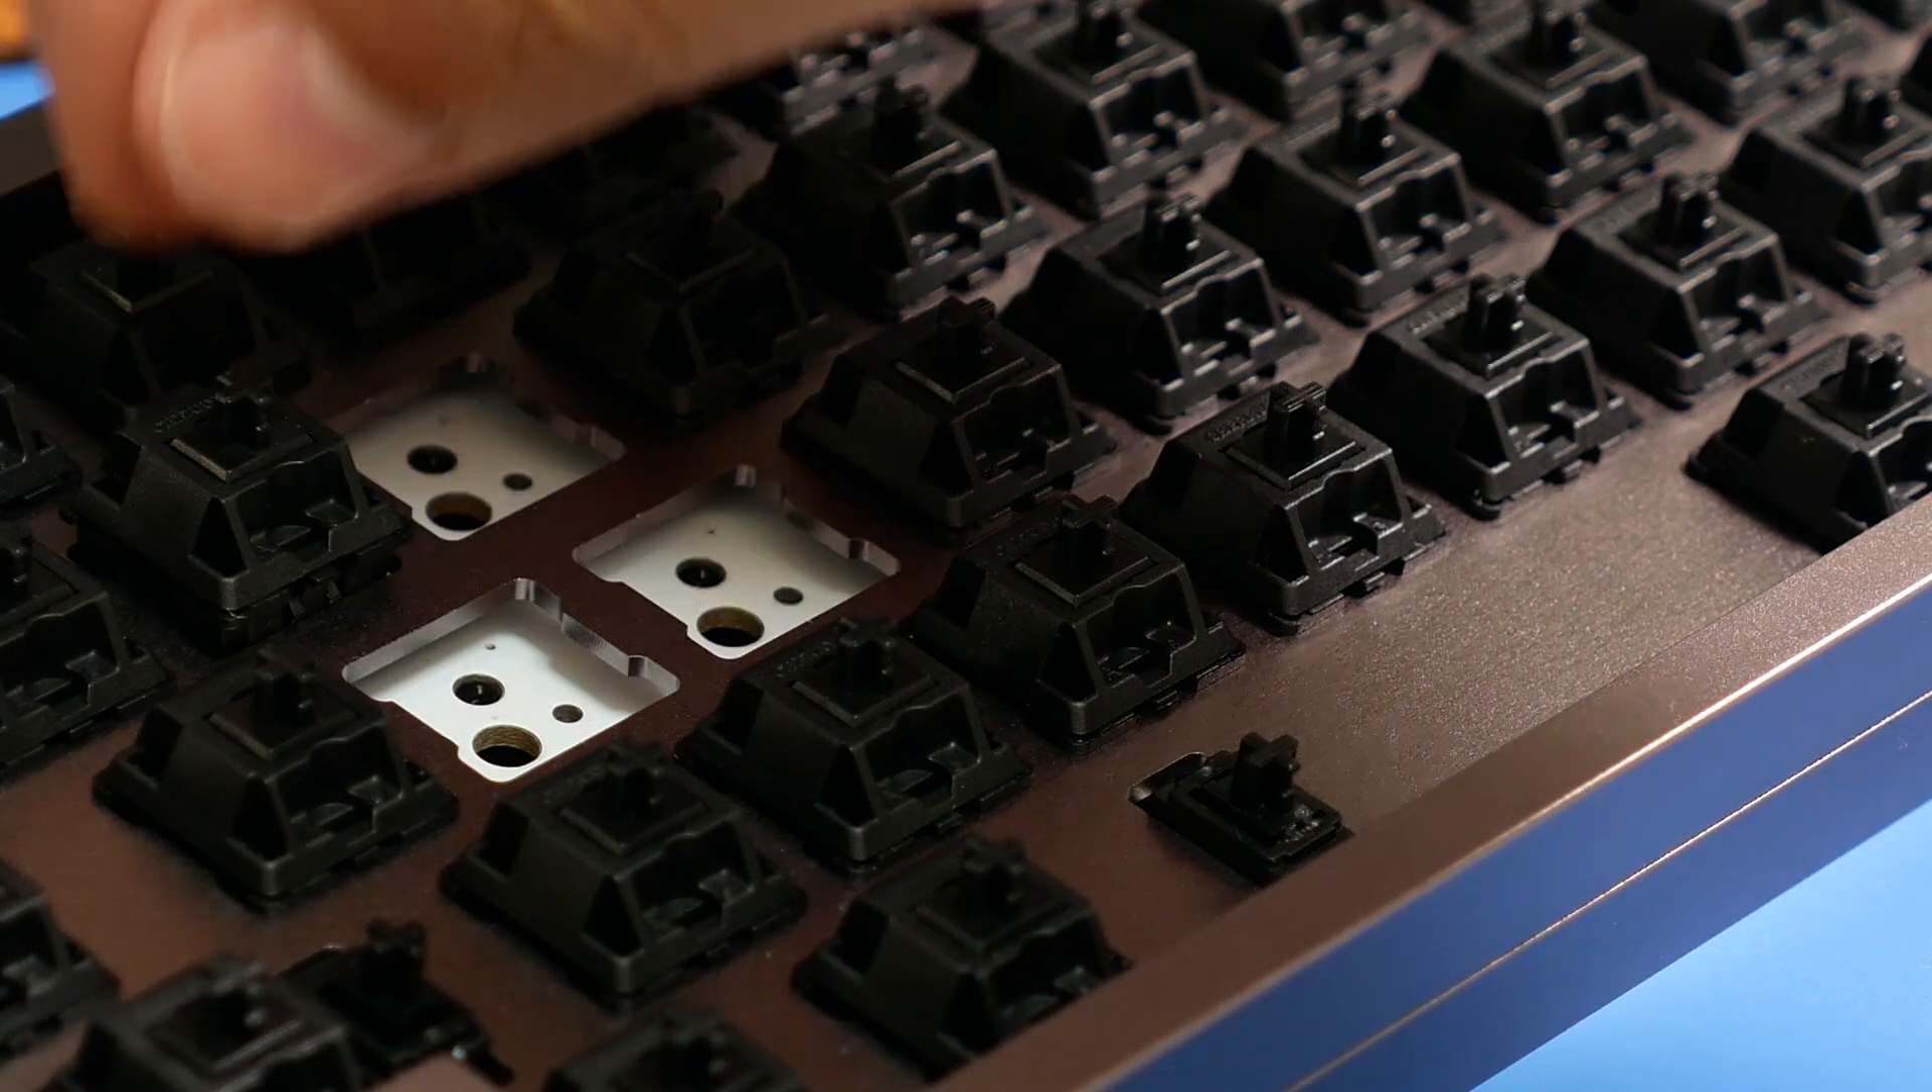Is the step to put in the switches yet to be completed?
Yes.